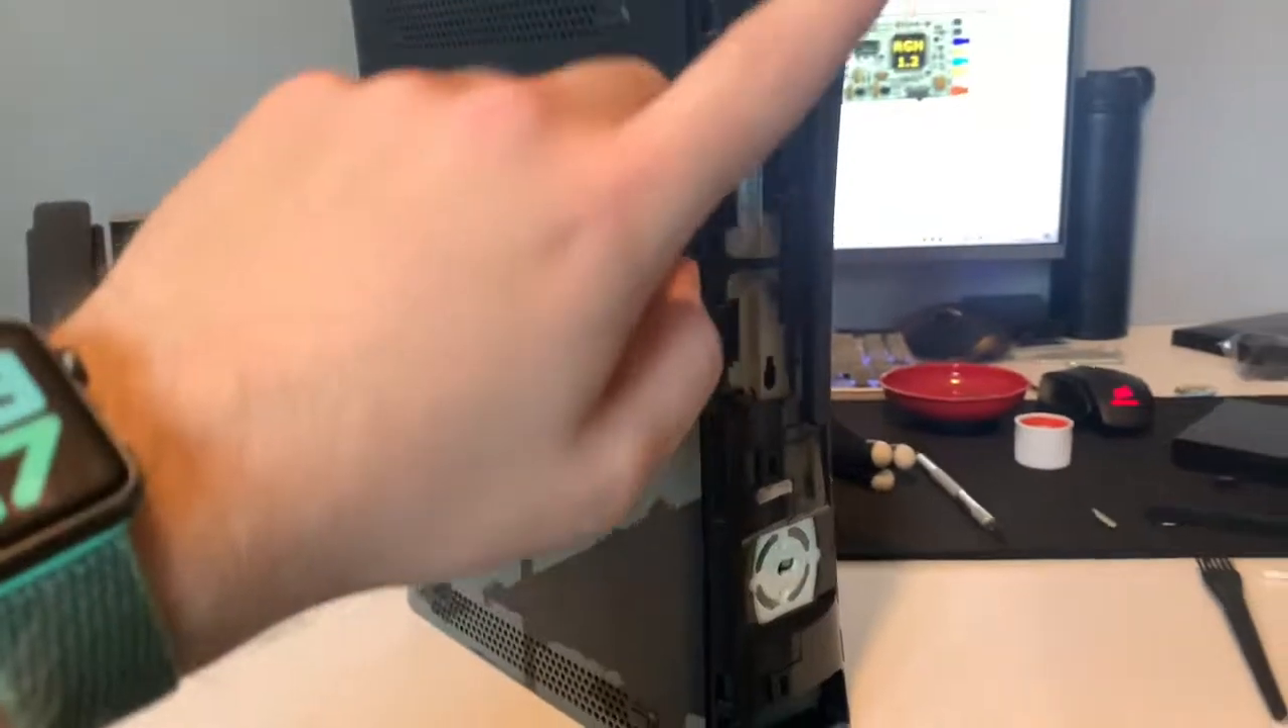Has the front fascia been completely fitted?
No.